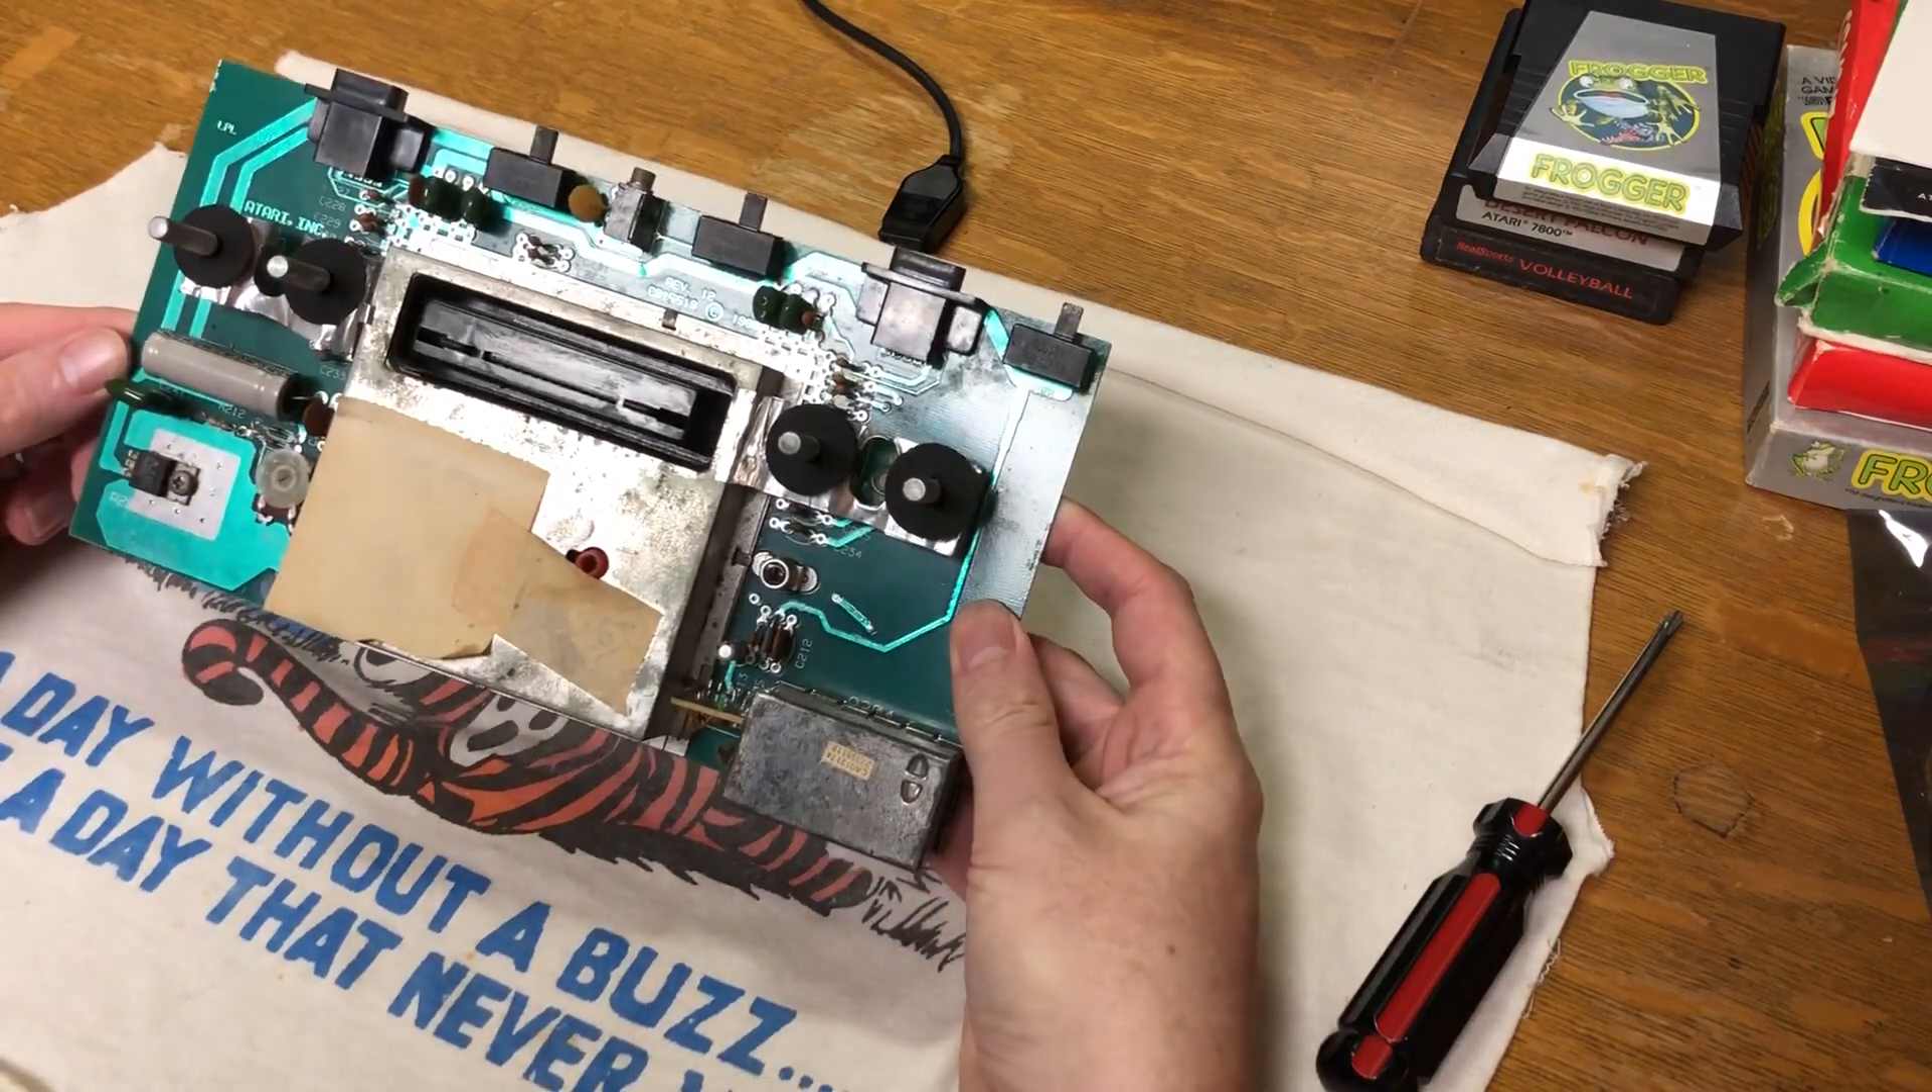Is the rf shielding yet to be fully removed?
Yes.